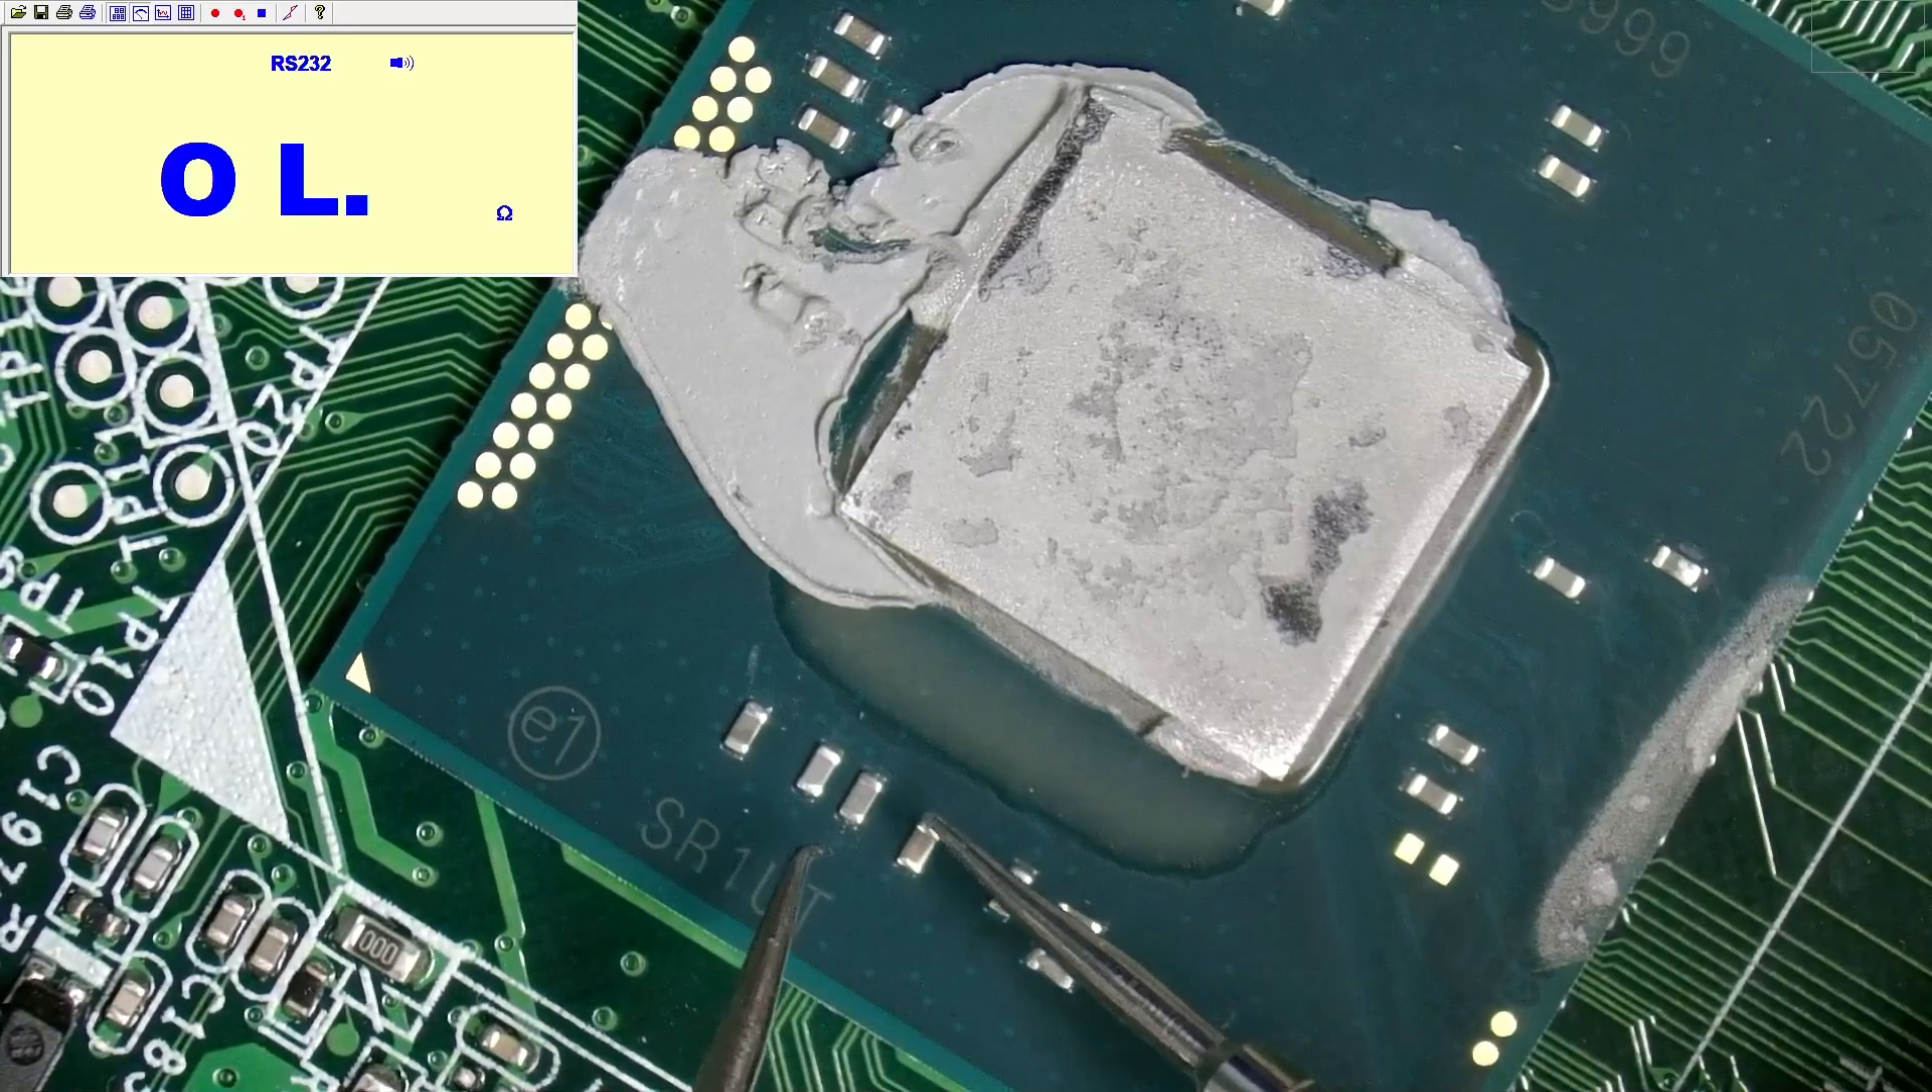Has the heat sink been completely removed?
Yes.